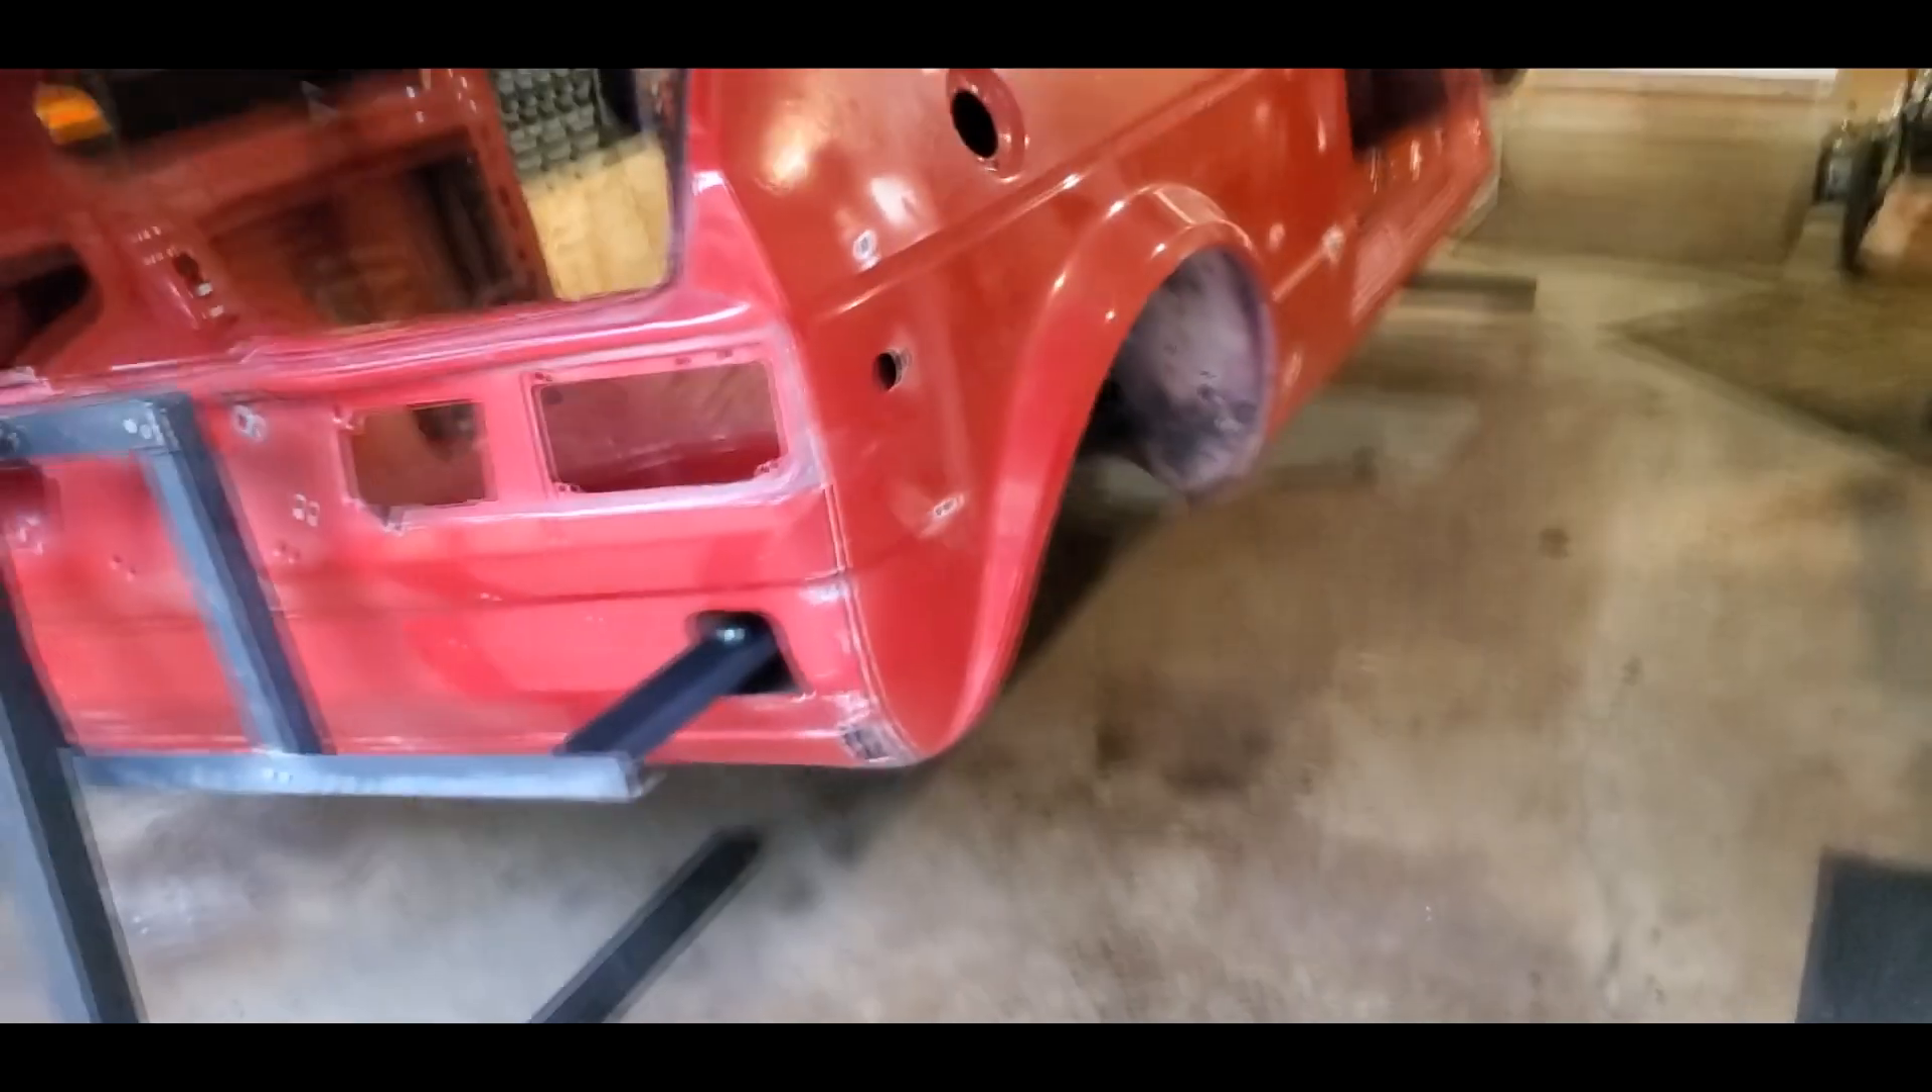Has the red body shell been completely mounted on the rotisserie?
Yes.